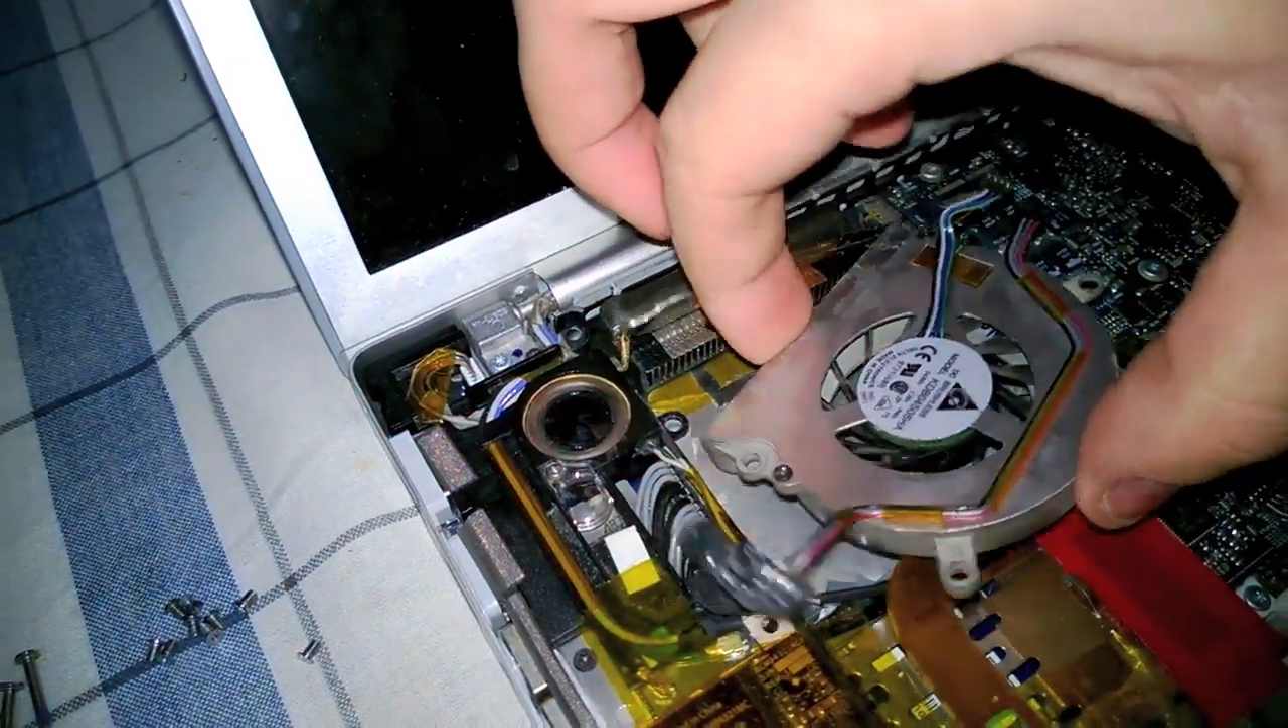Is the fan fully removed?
No.